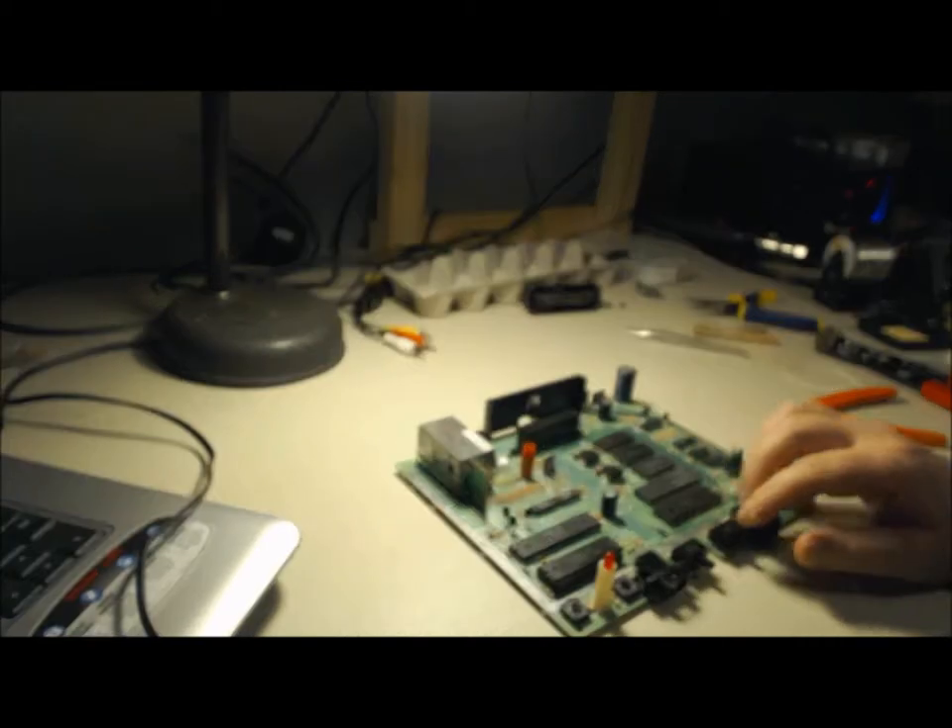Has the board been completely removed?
Yes.